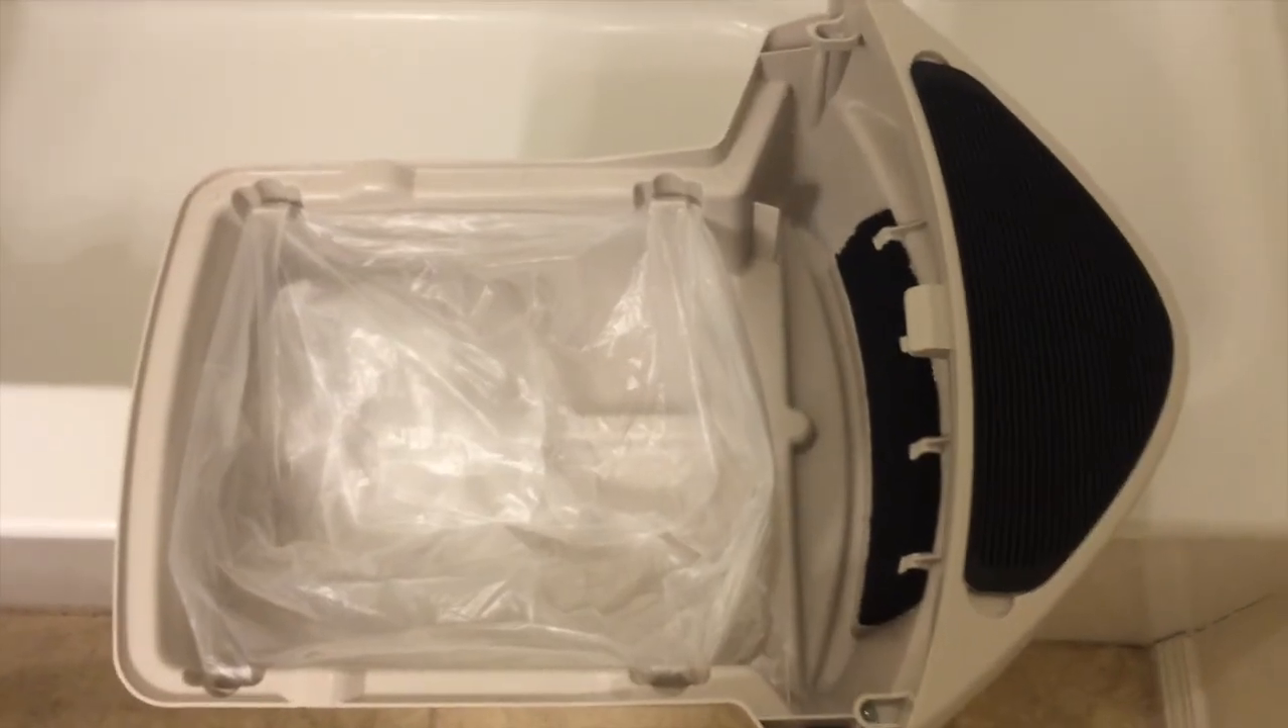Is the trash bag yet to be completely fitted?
No.